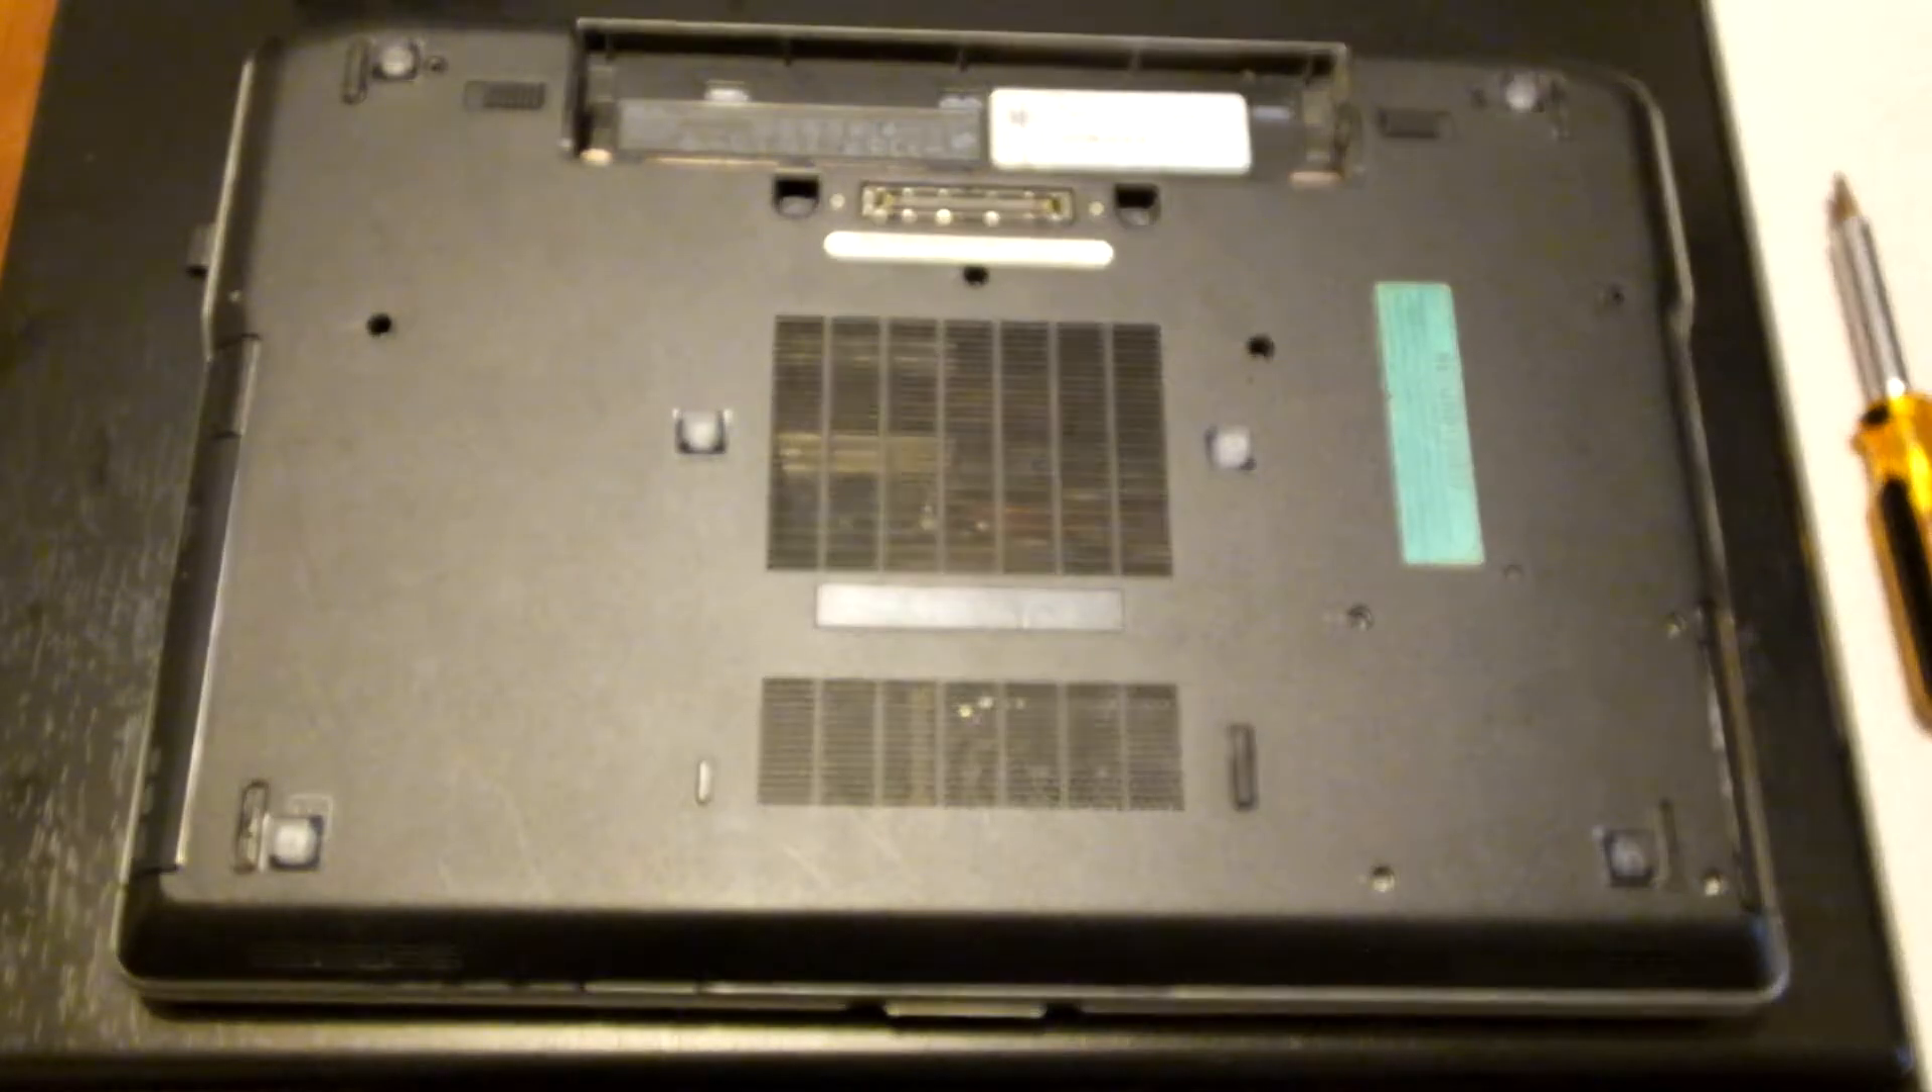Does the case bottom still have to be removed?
Yes.